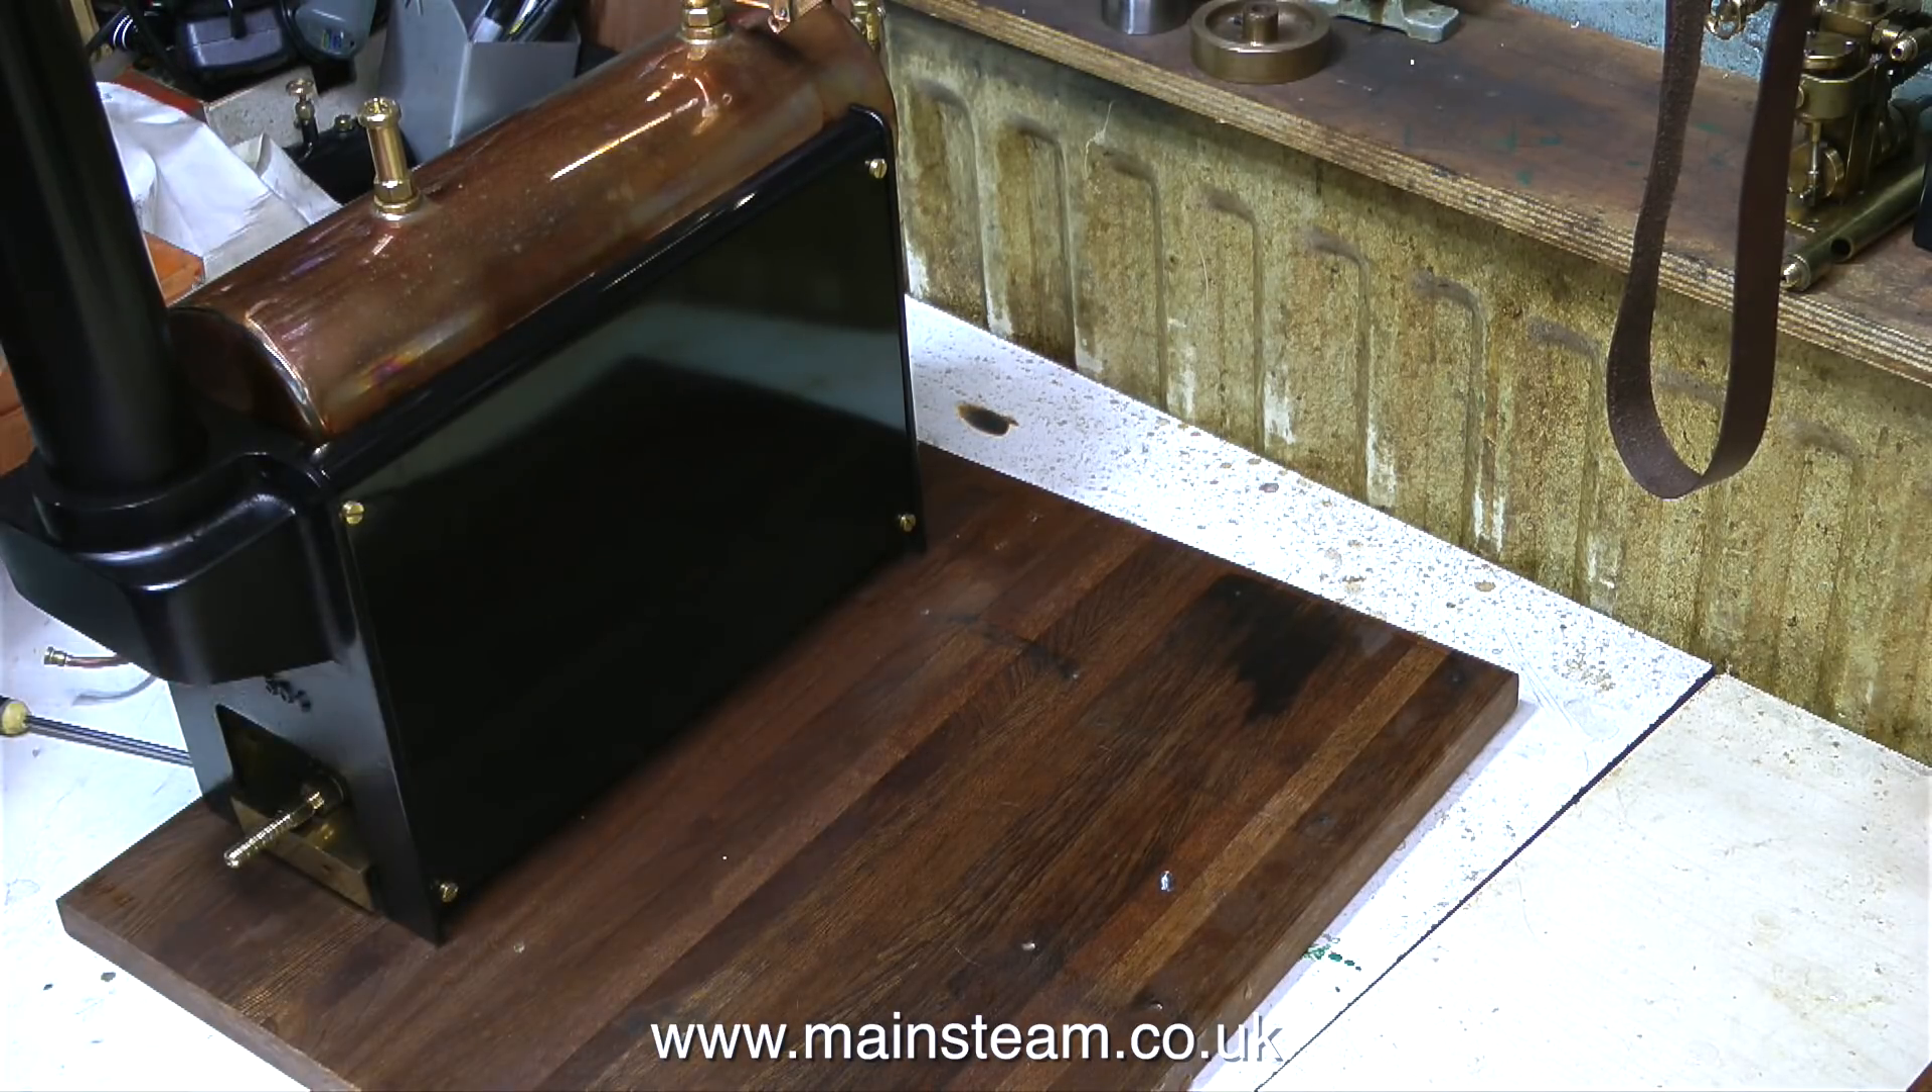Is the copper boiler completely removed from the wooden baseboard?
No.